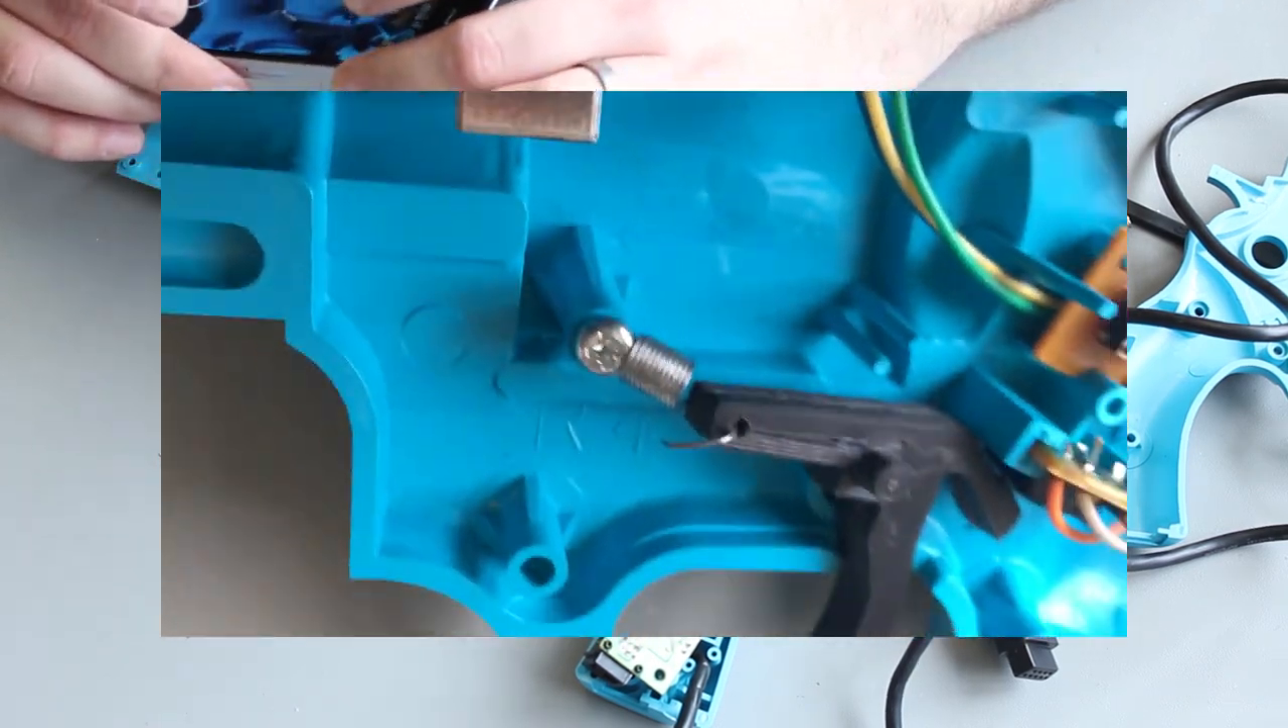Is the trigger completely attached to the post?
Yes.